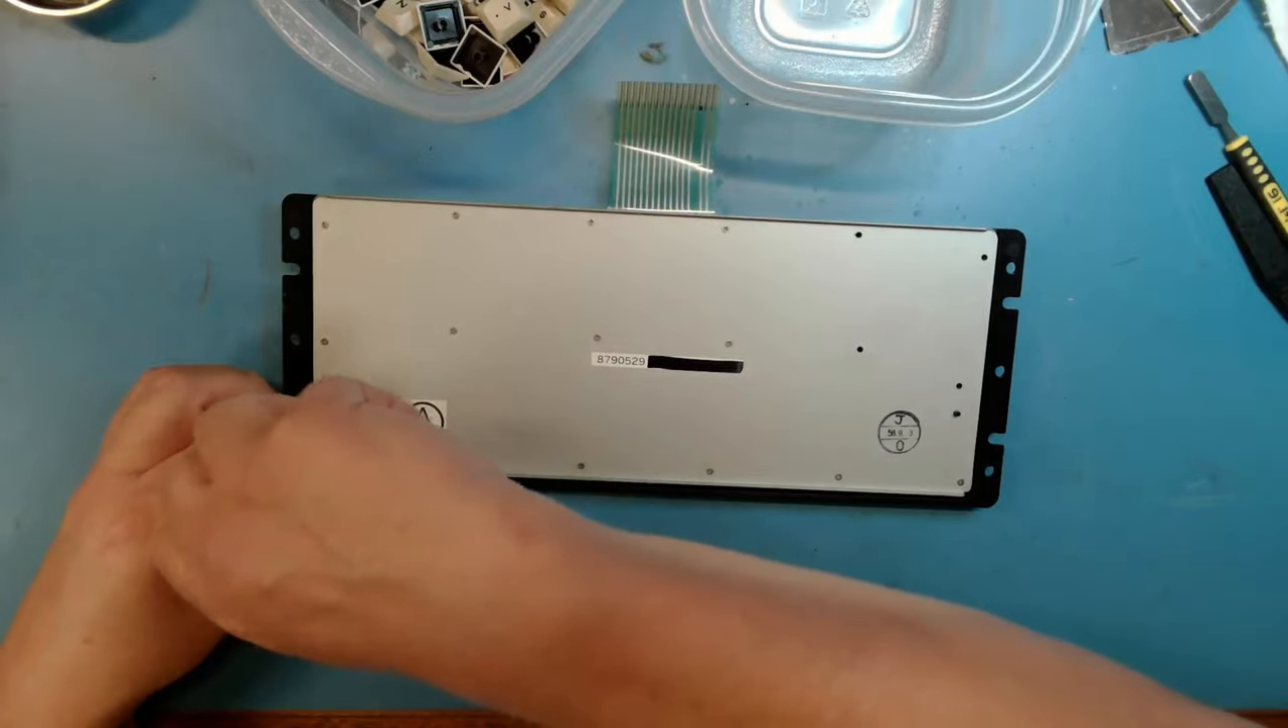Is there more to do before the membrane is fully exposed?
Yes.